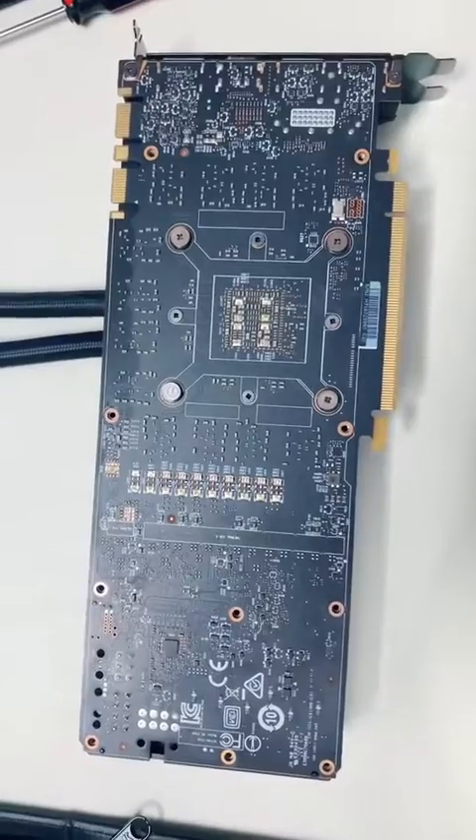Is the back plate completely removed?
Yes.